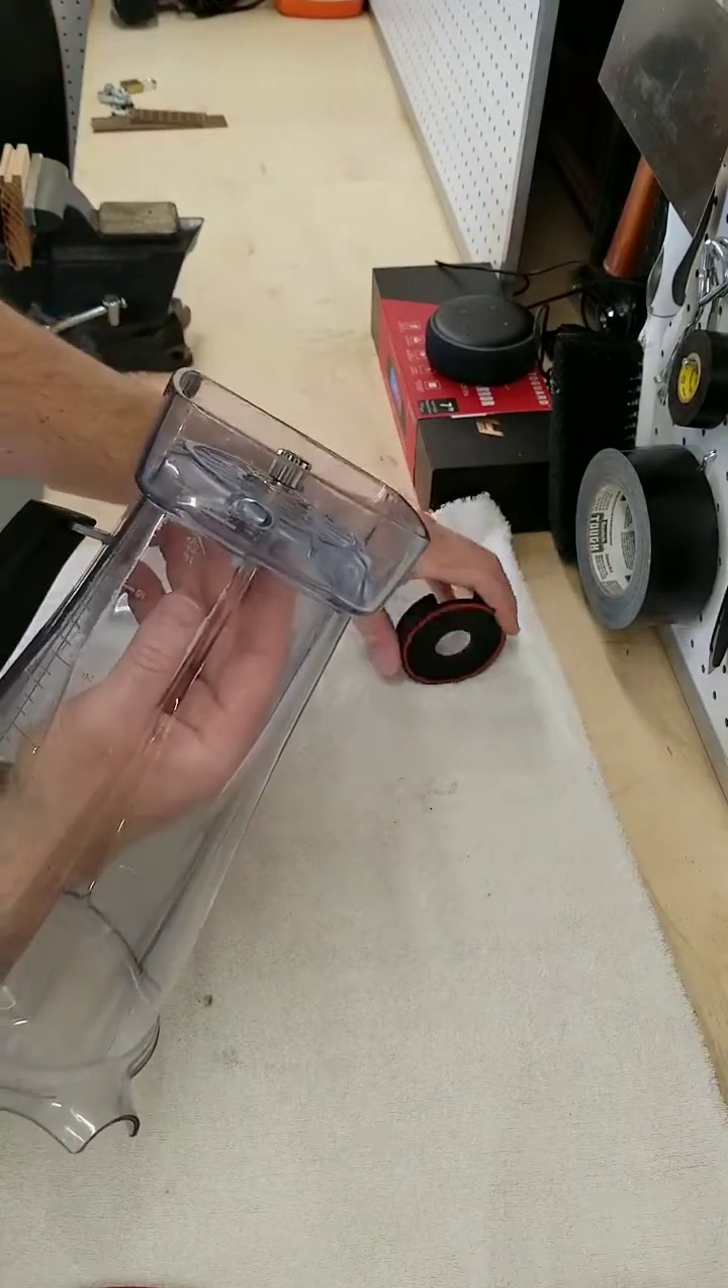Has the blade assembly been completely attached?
No.